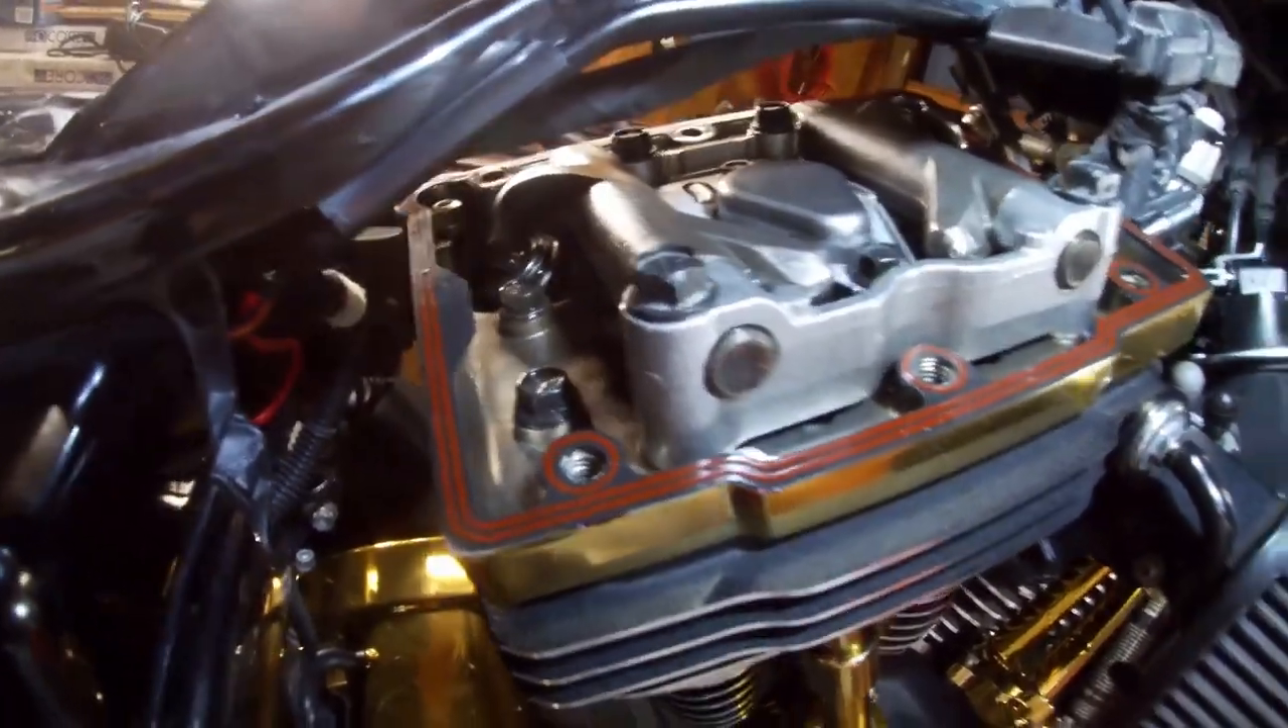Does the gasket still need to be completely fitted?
No.